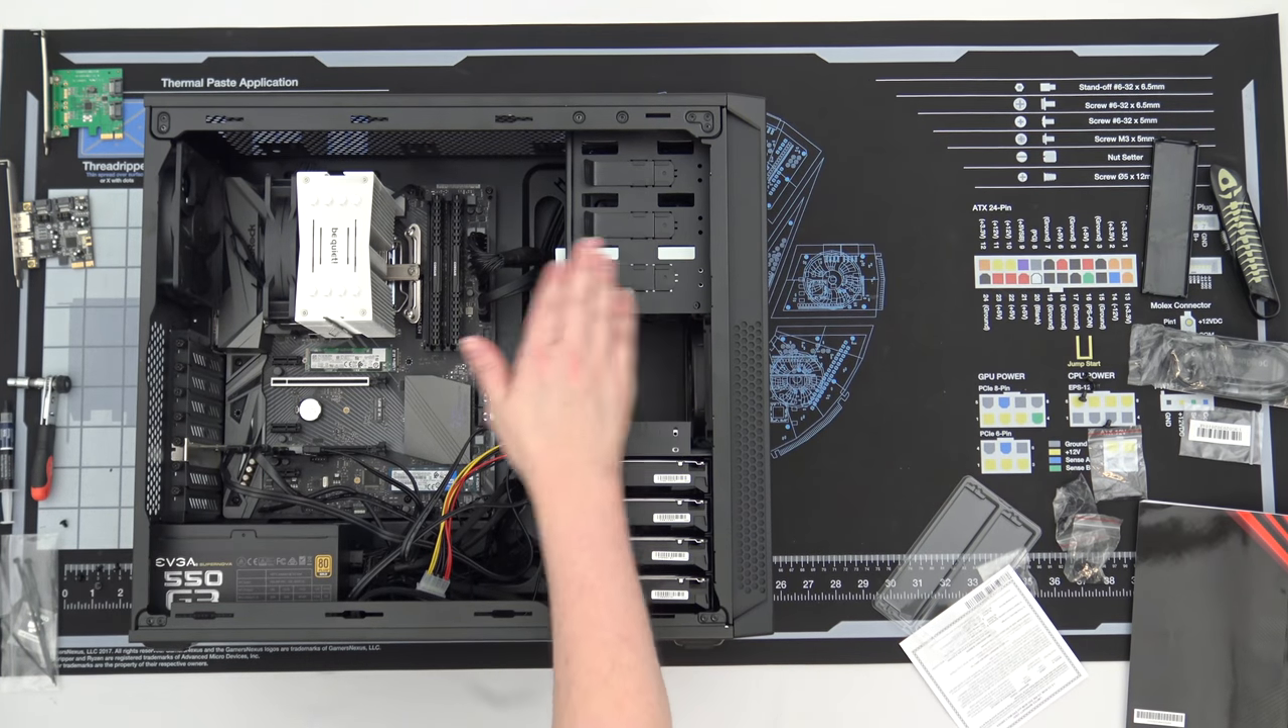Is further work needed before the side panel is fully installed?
Yes.